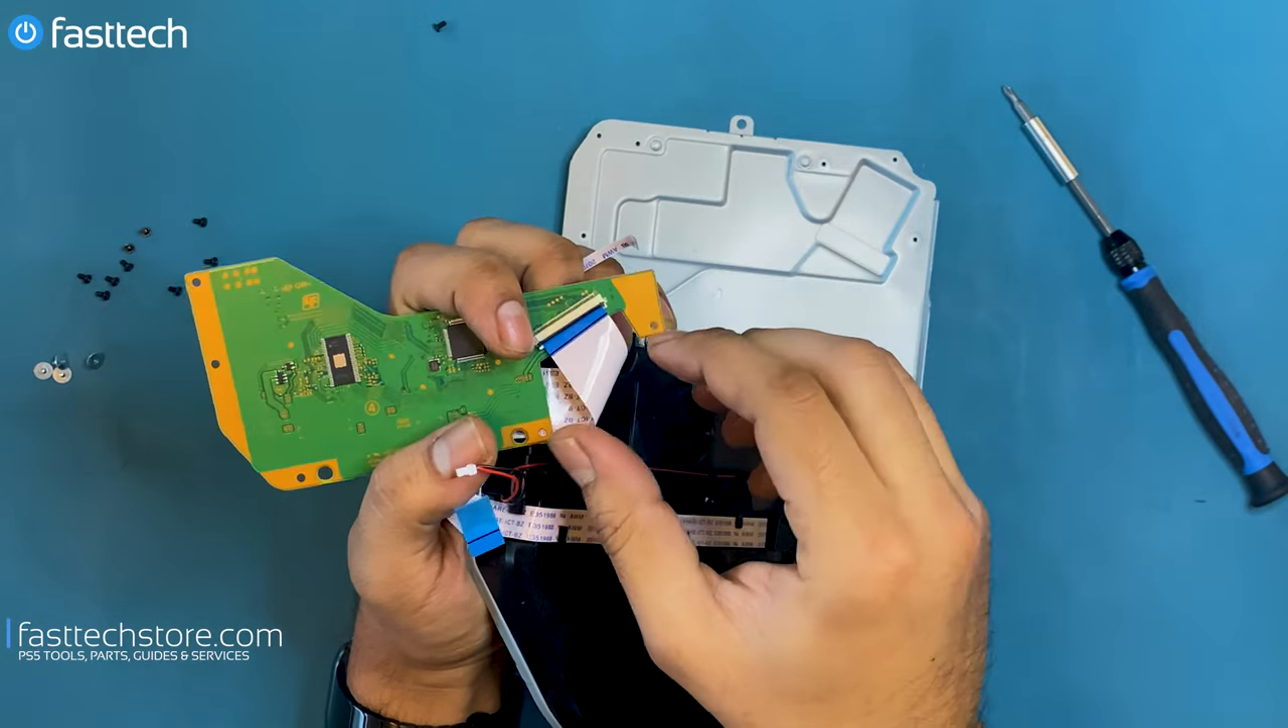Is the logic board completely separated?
No.